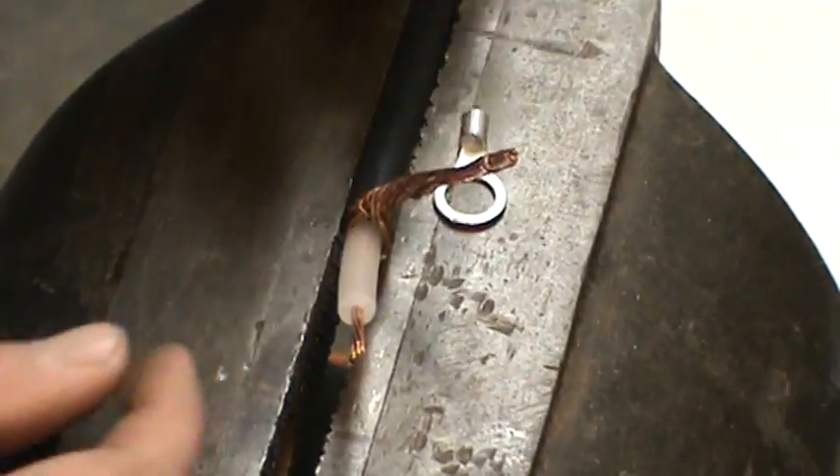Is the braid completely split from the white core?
Yes.